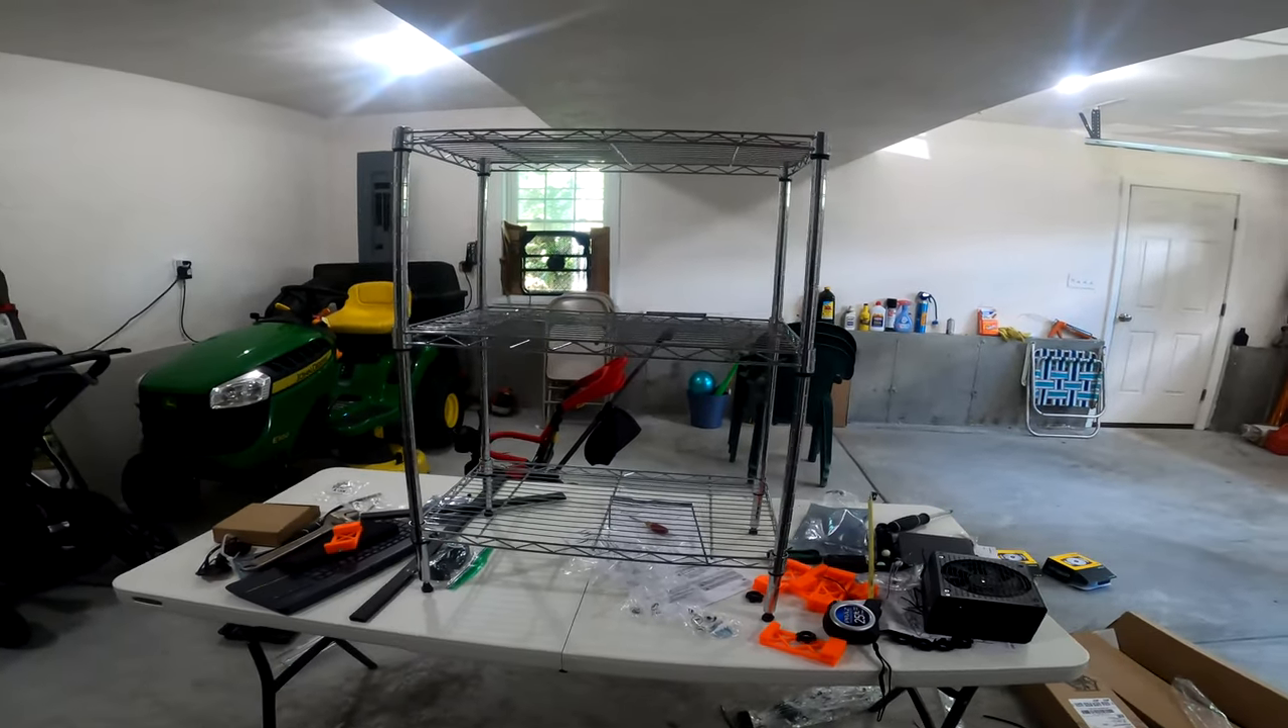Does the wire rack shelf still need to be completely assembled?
No.